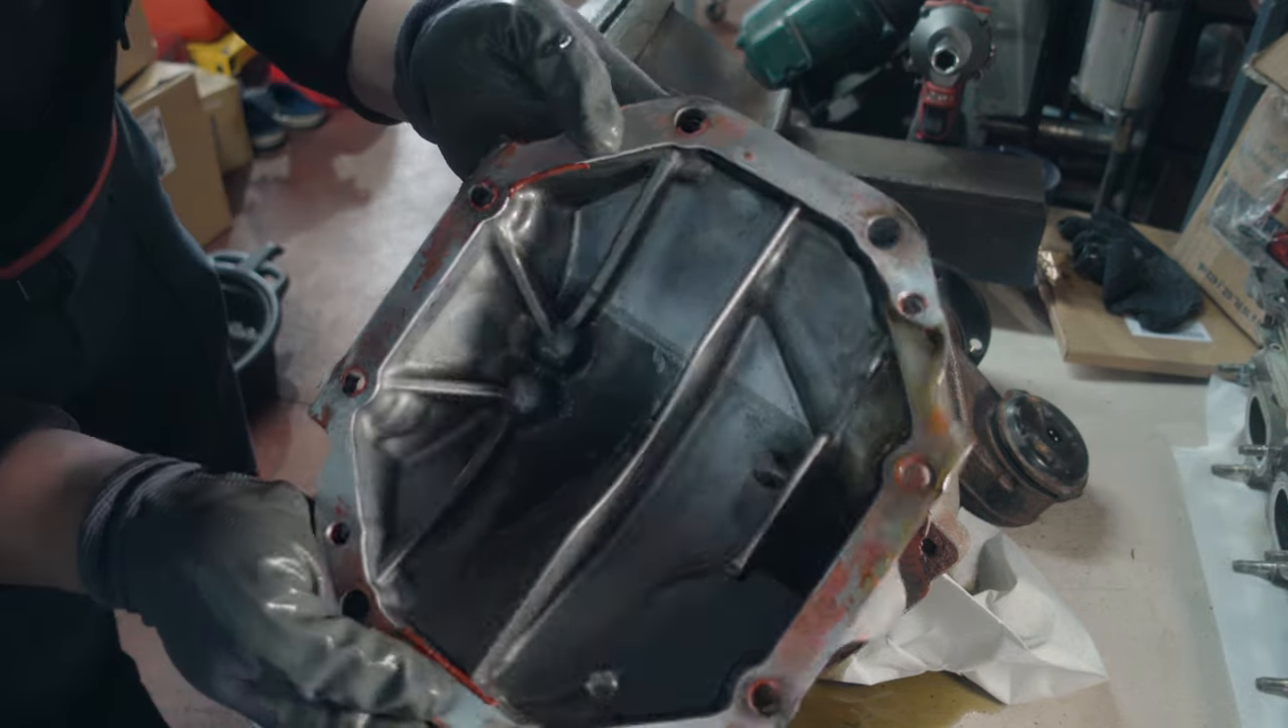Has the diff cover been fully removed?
Yes.